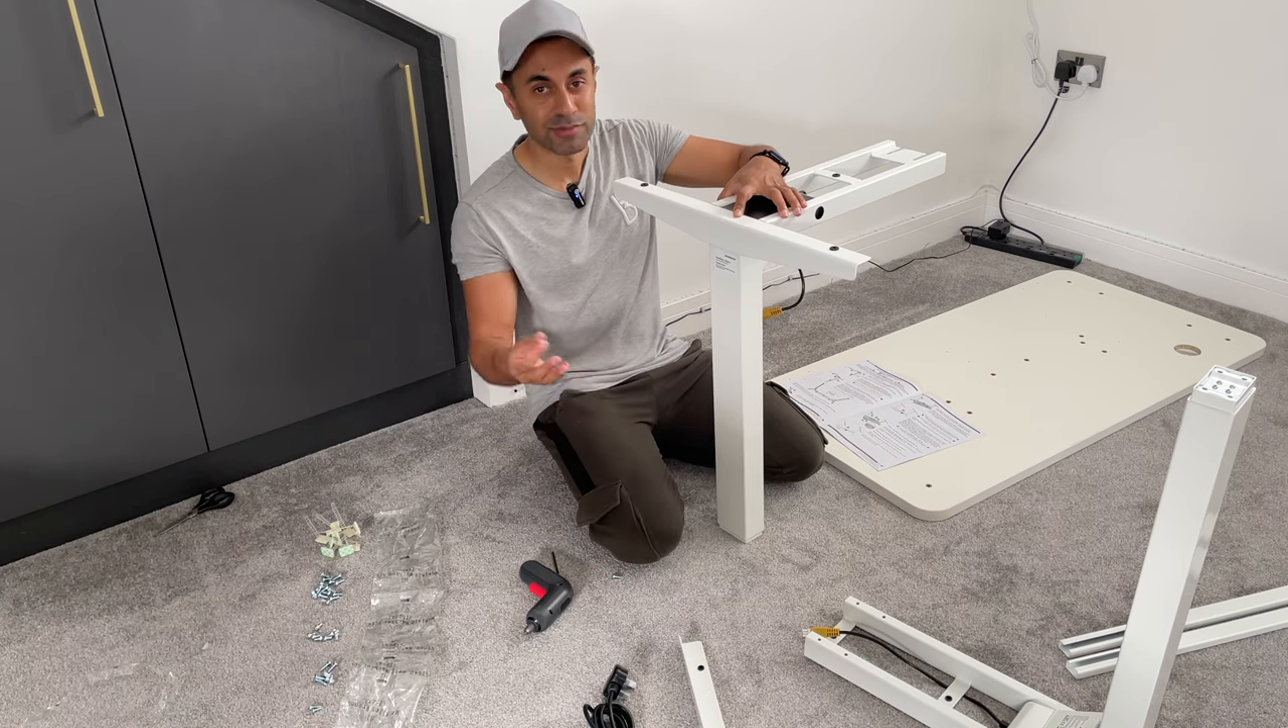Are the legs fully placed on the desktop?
No.